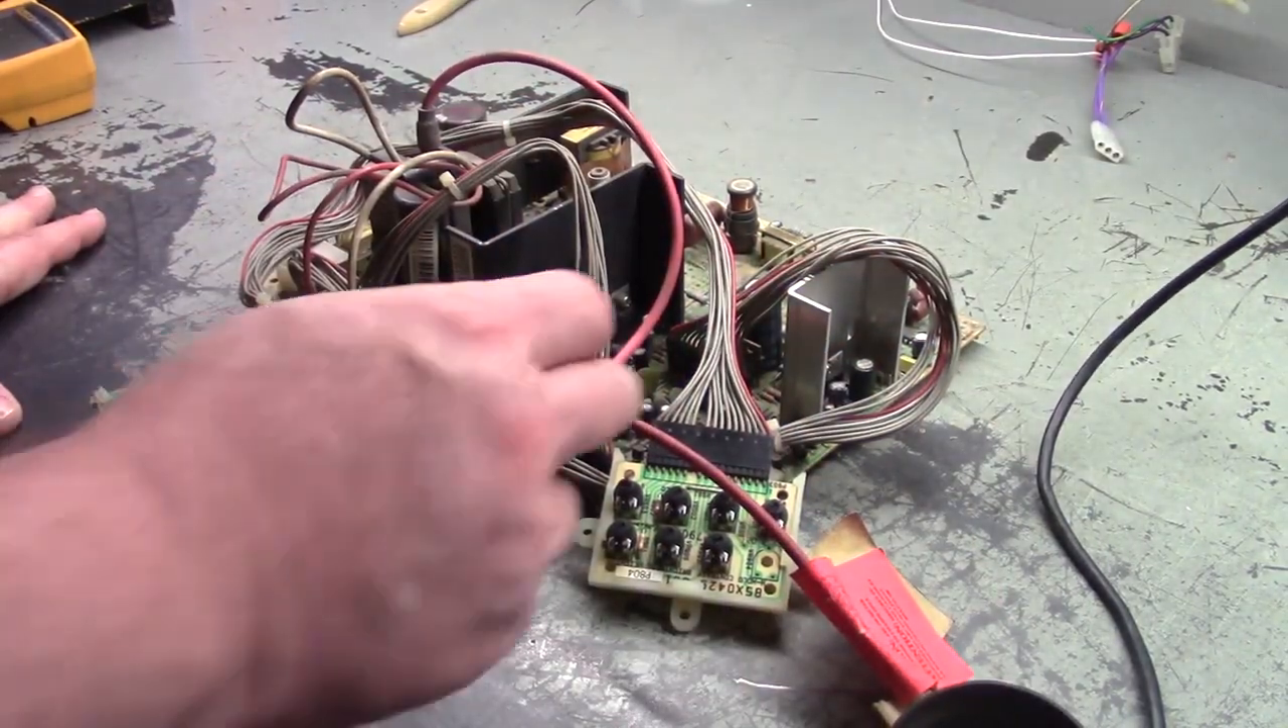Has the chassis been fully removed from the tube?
Yes.